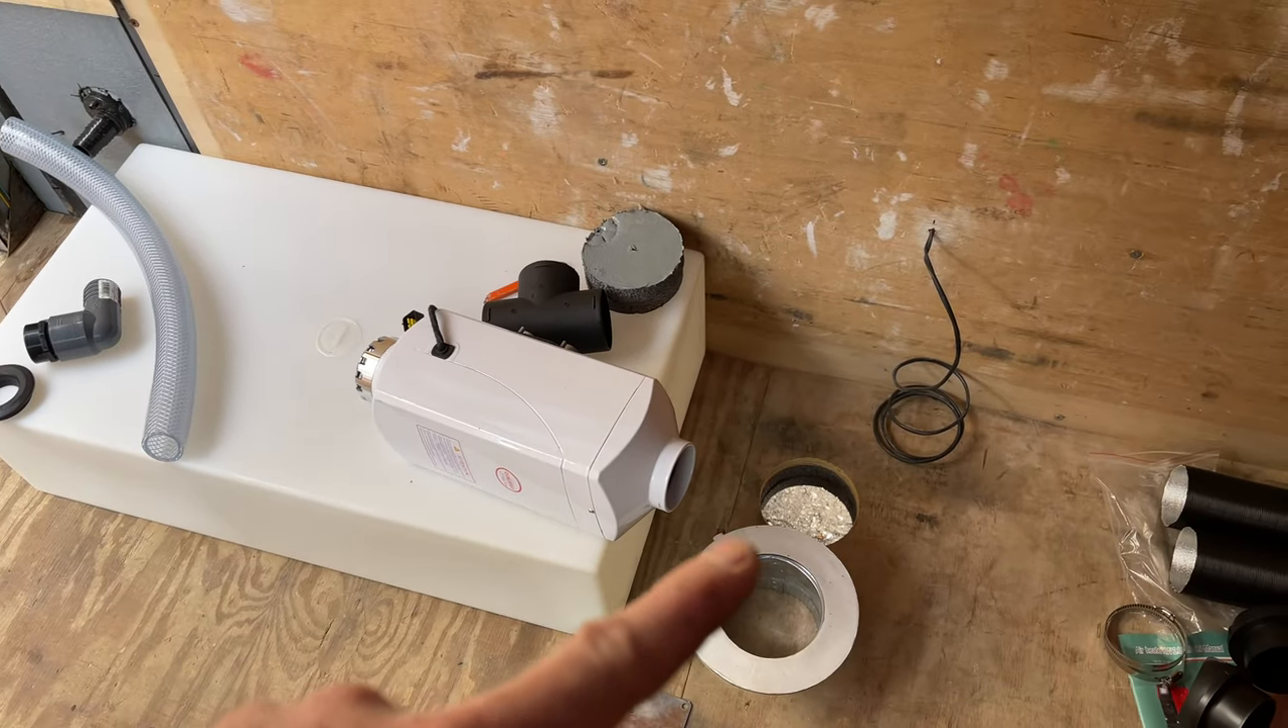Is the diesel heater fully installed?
No.